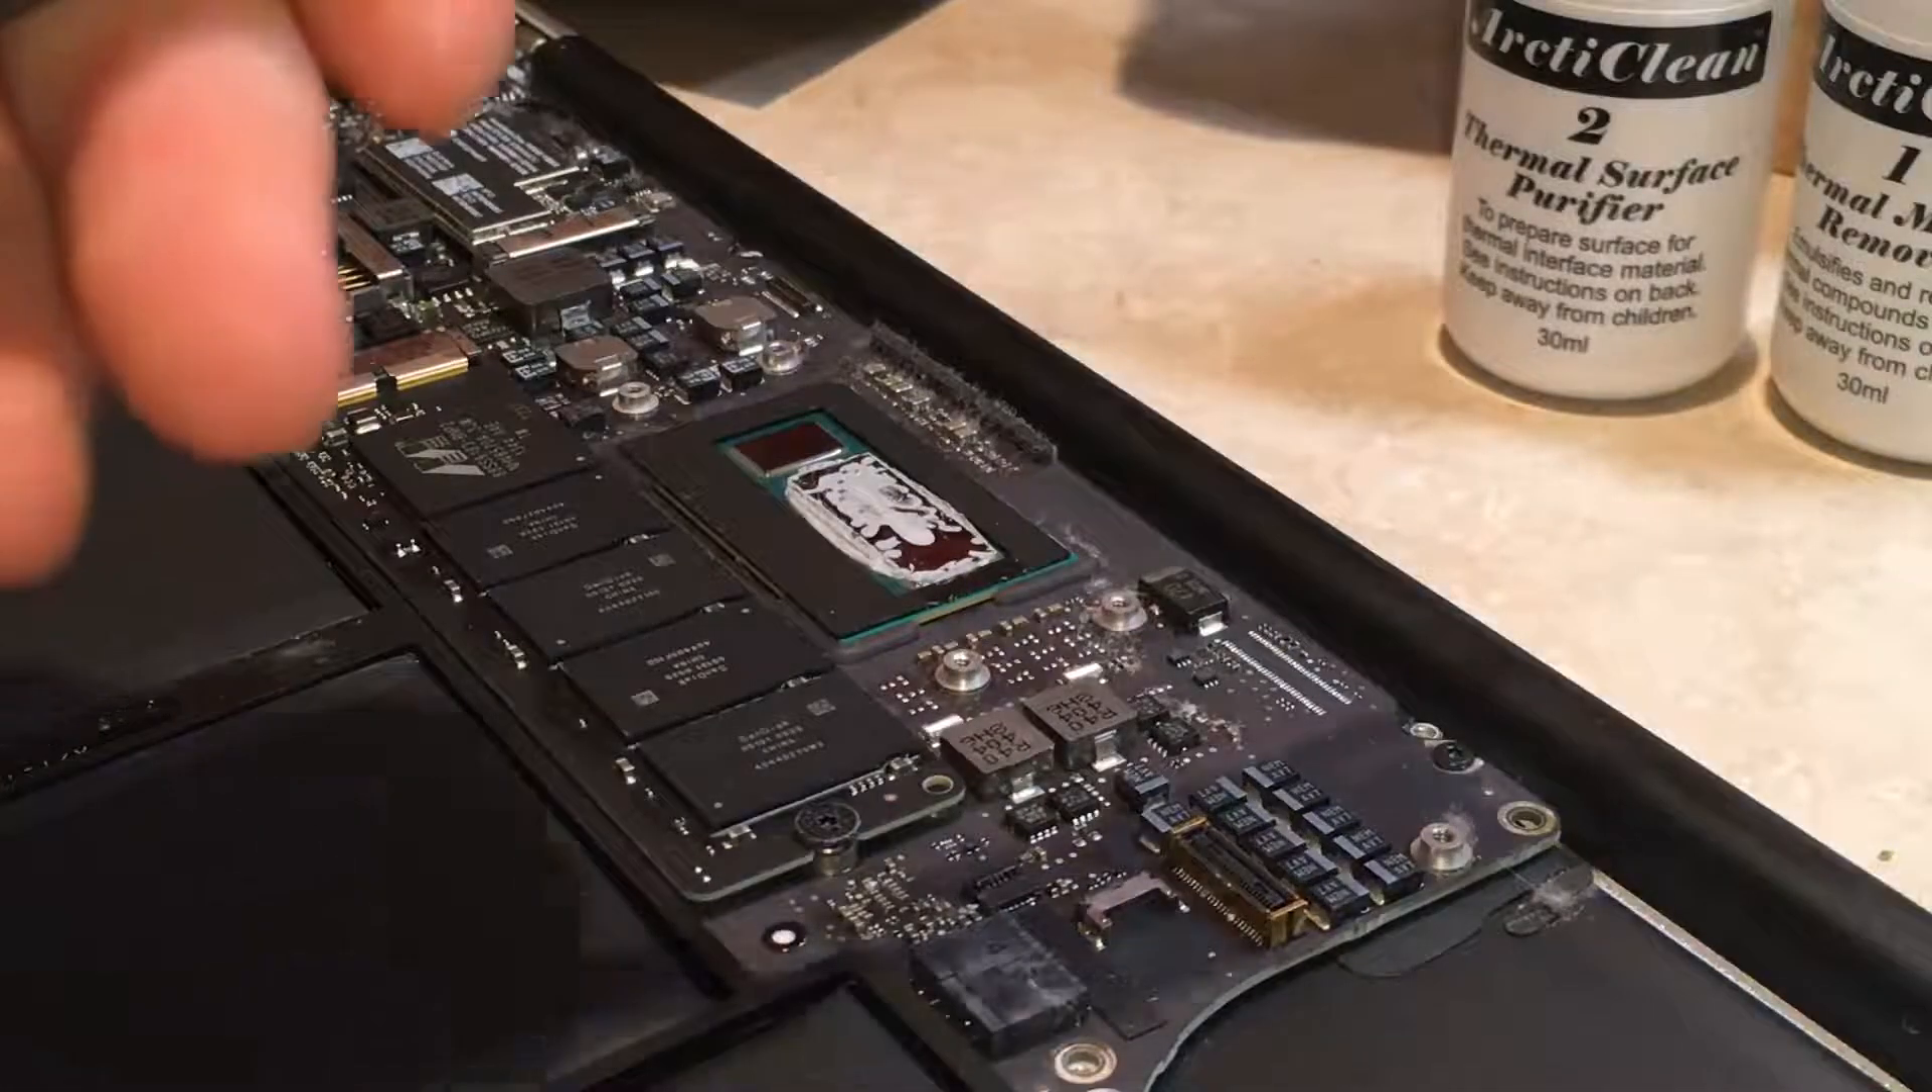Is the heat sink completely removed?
Yes.